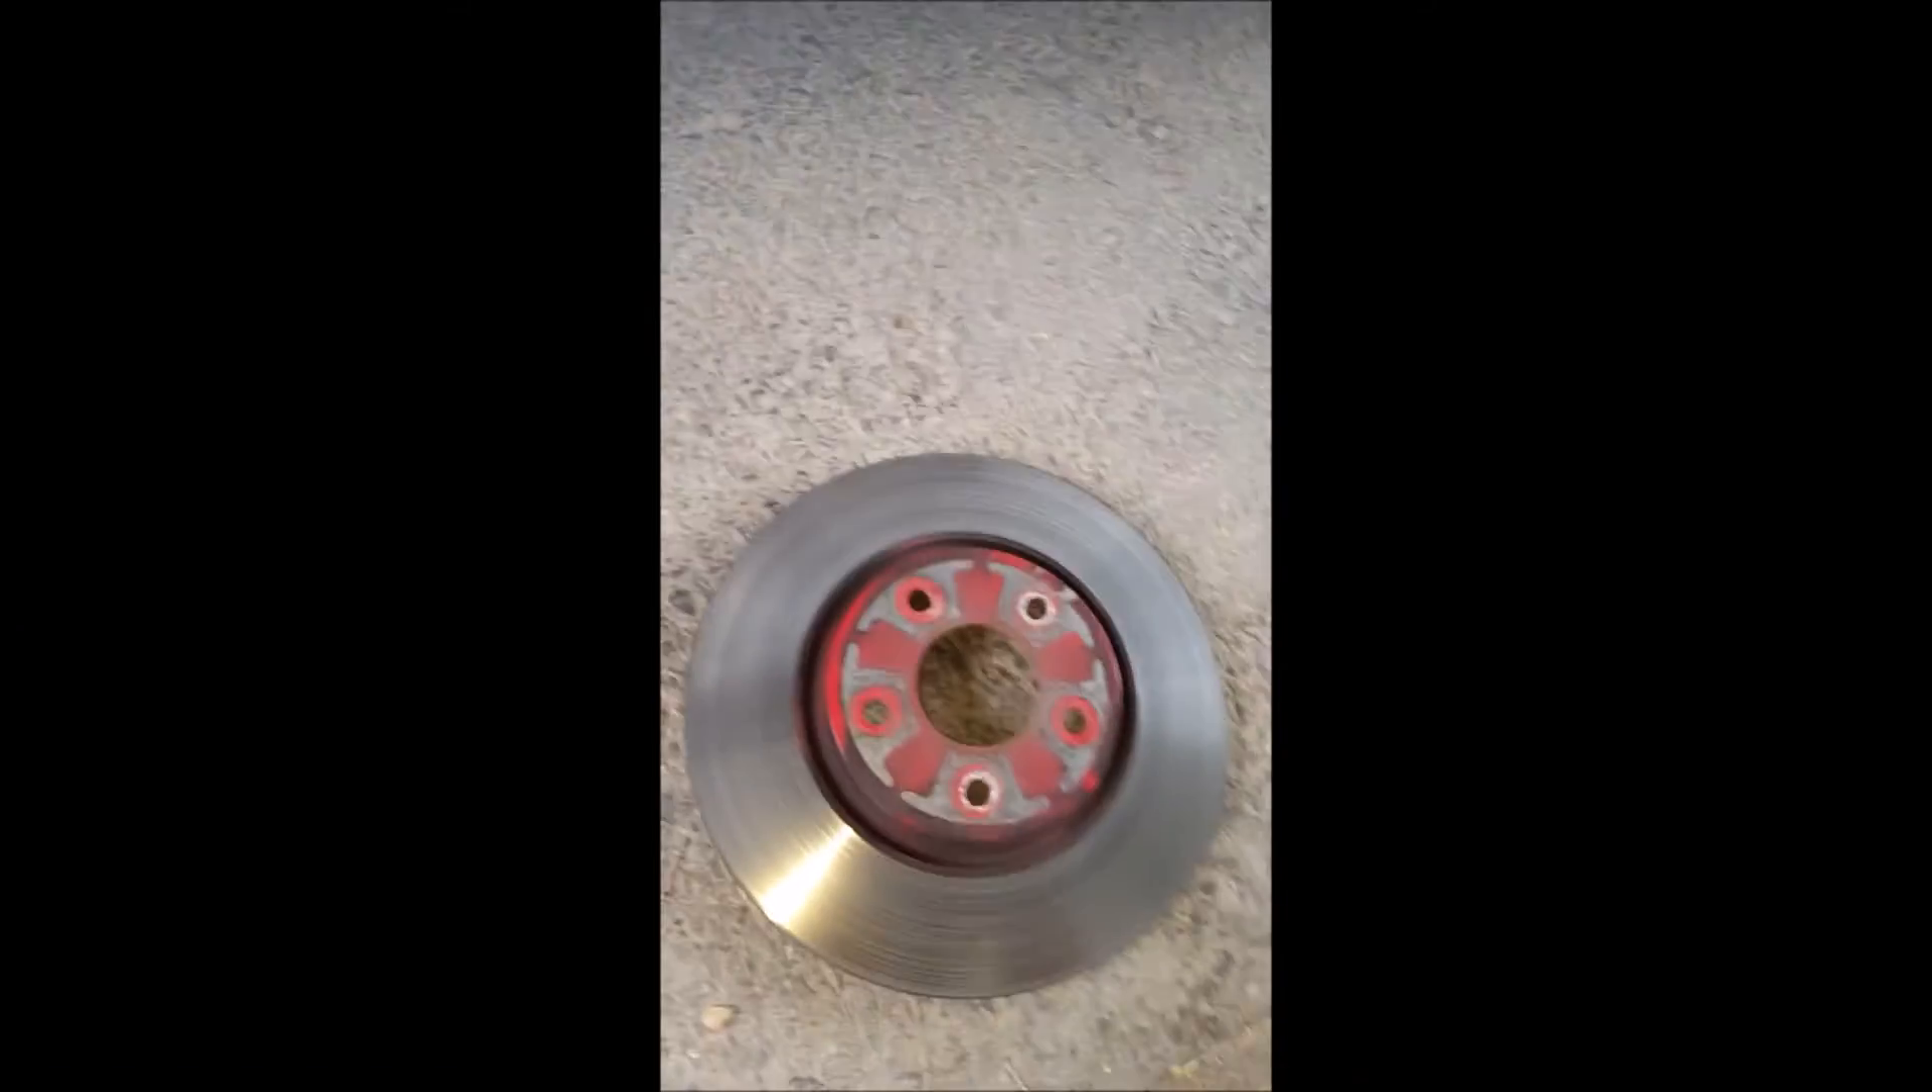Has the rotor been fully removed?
Yes.